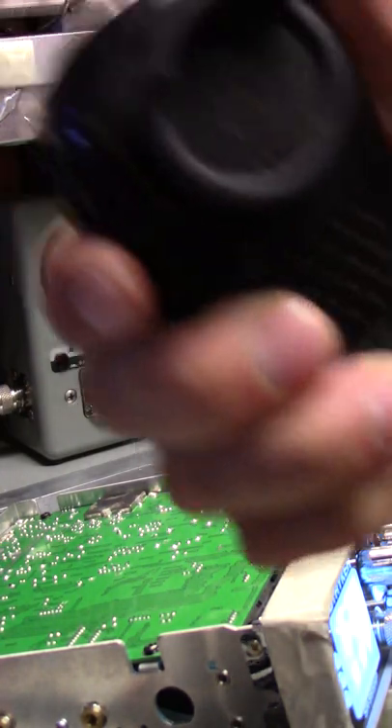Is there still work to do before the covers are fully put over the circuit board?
Yes.